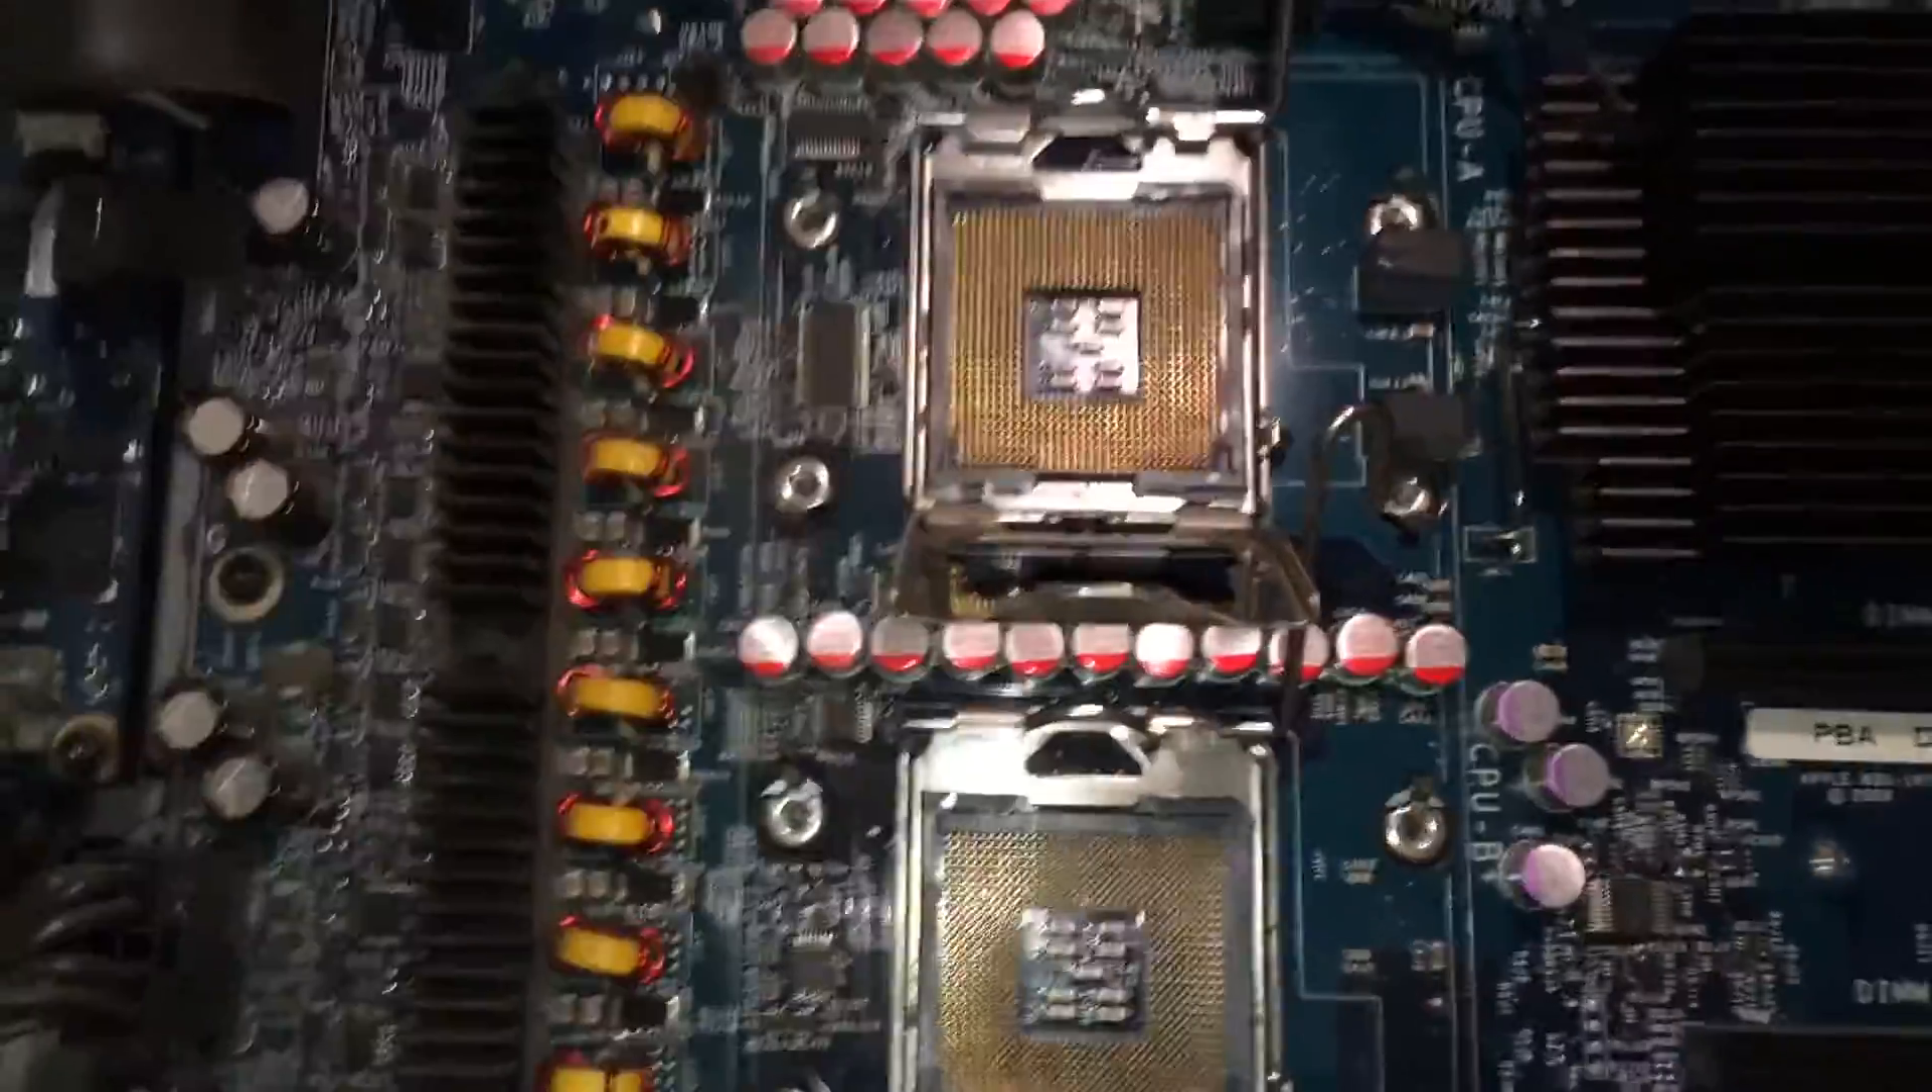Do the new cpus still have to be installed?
Yes.